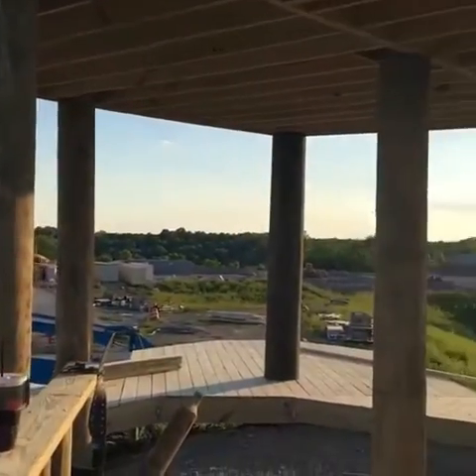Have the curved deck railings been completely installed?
No.